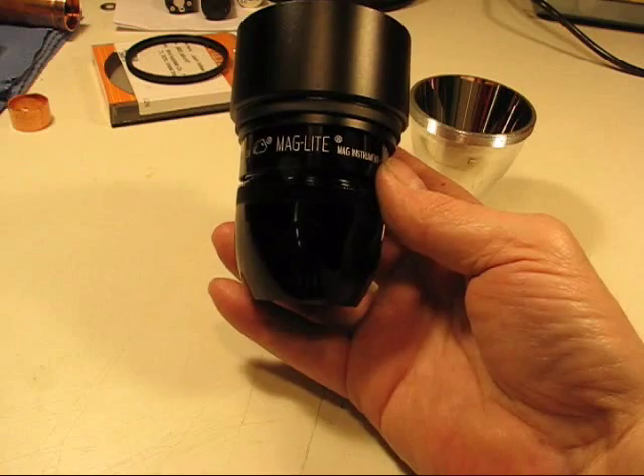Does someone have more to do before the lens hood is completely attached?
No.